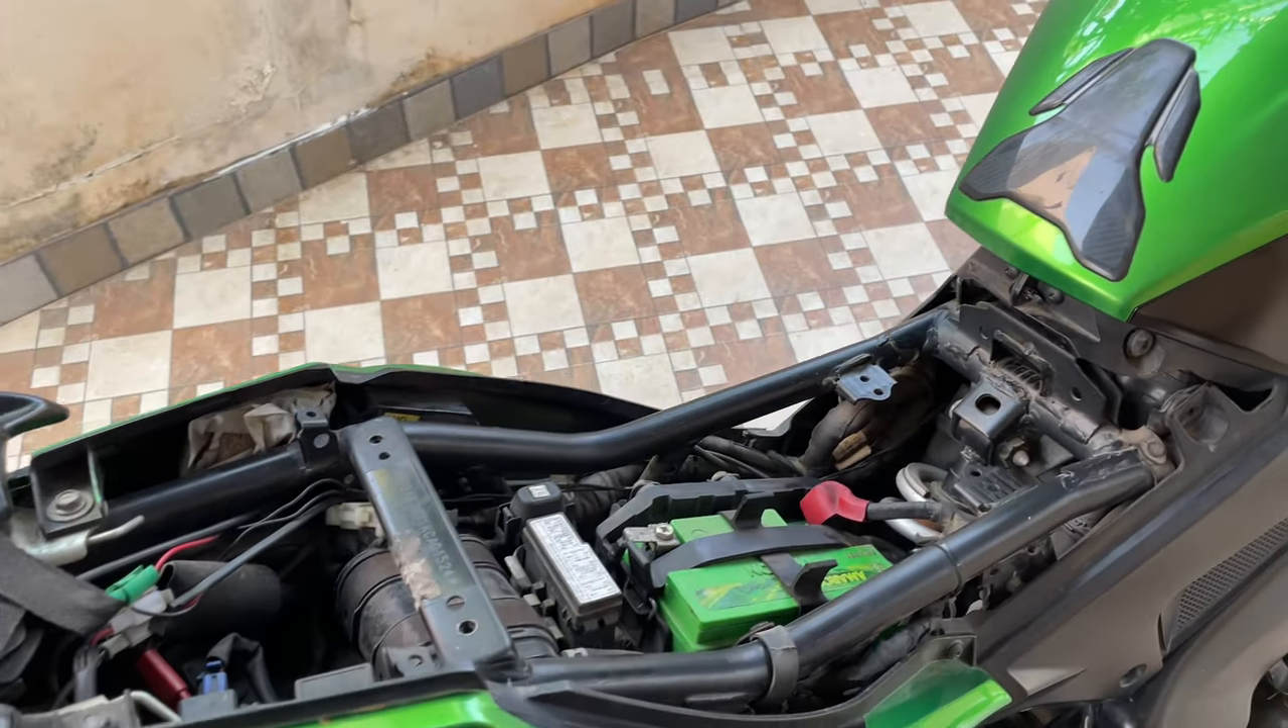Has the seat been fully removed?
Yes.